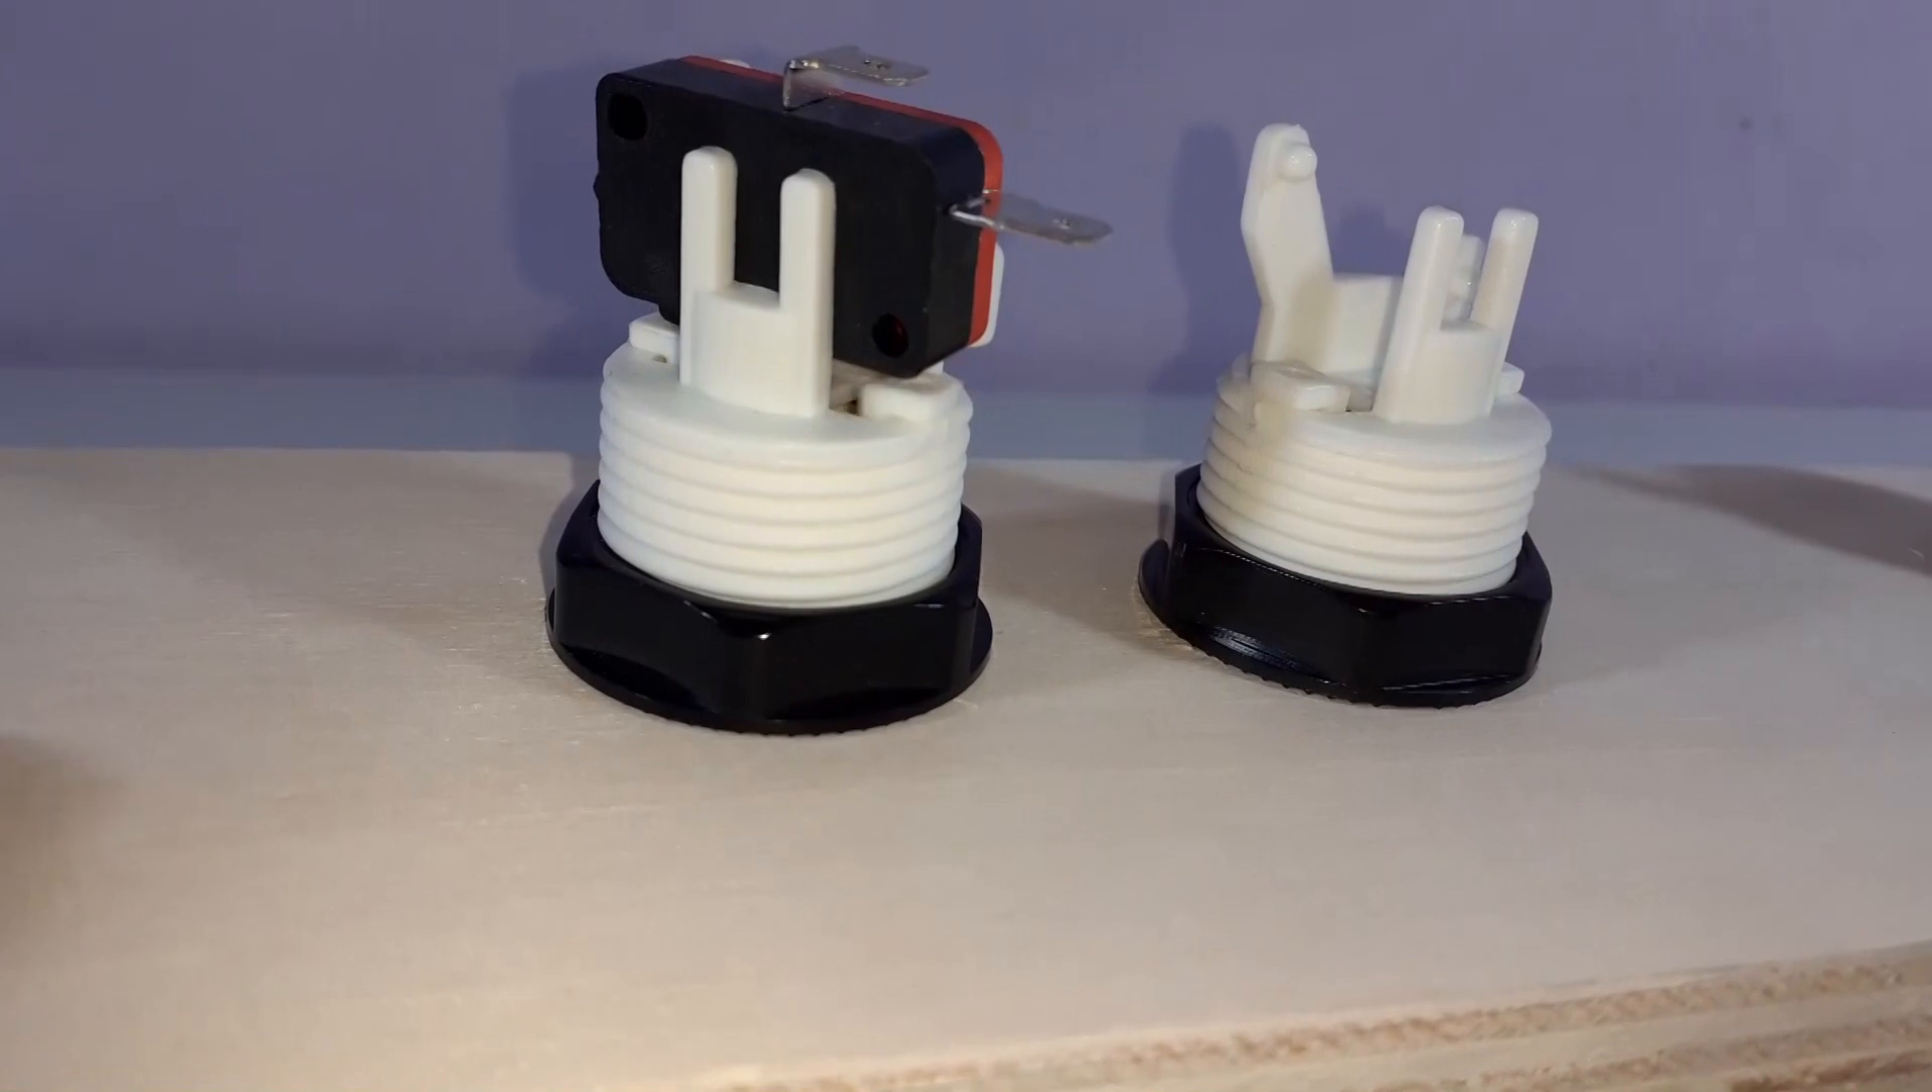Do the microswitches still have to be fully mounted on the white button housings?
Yes.